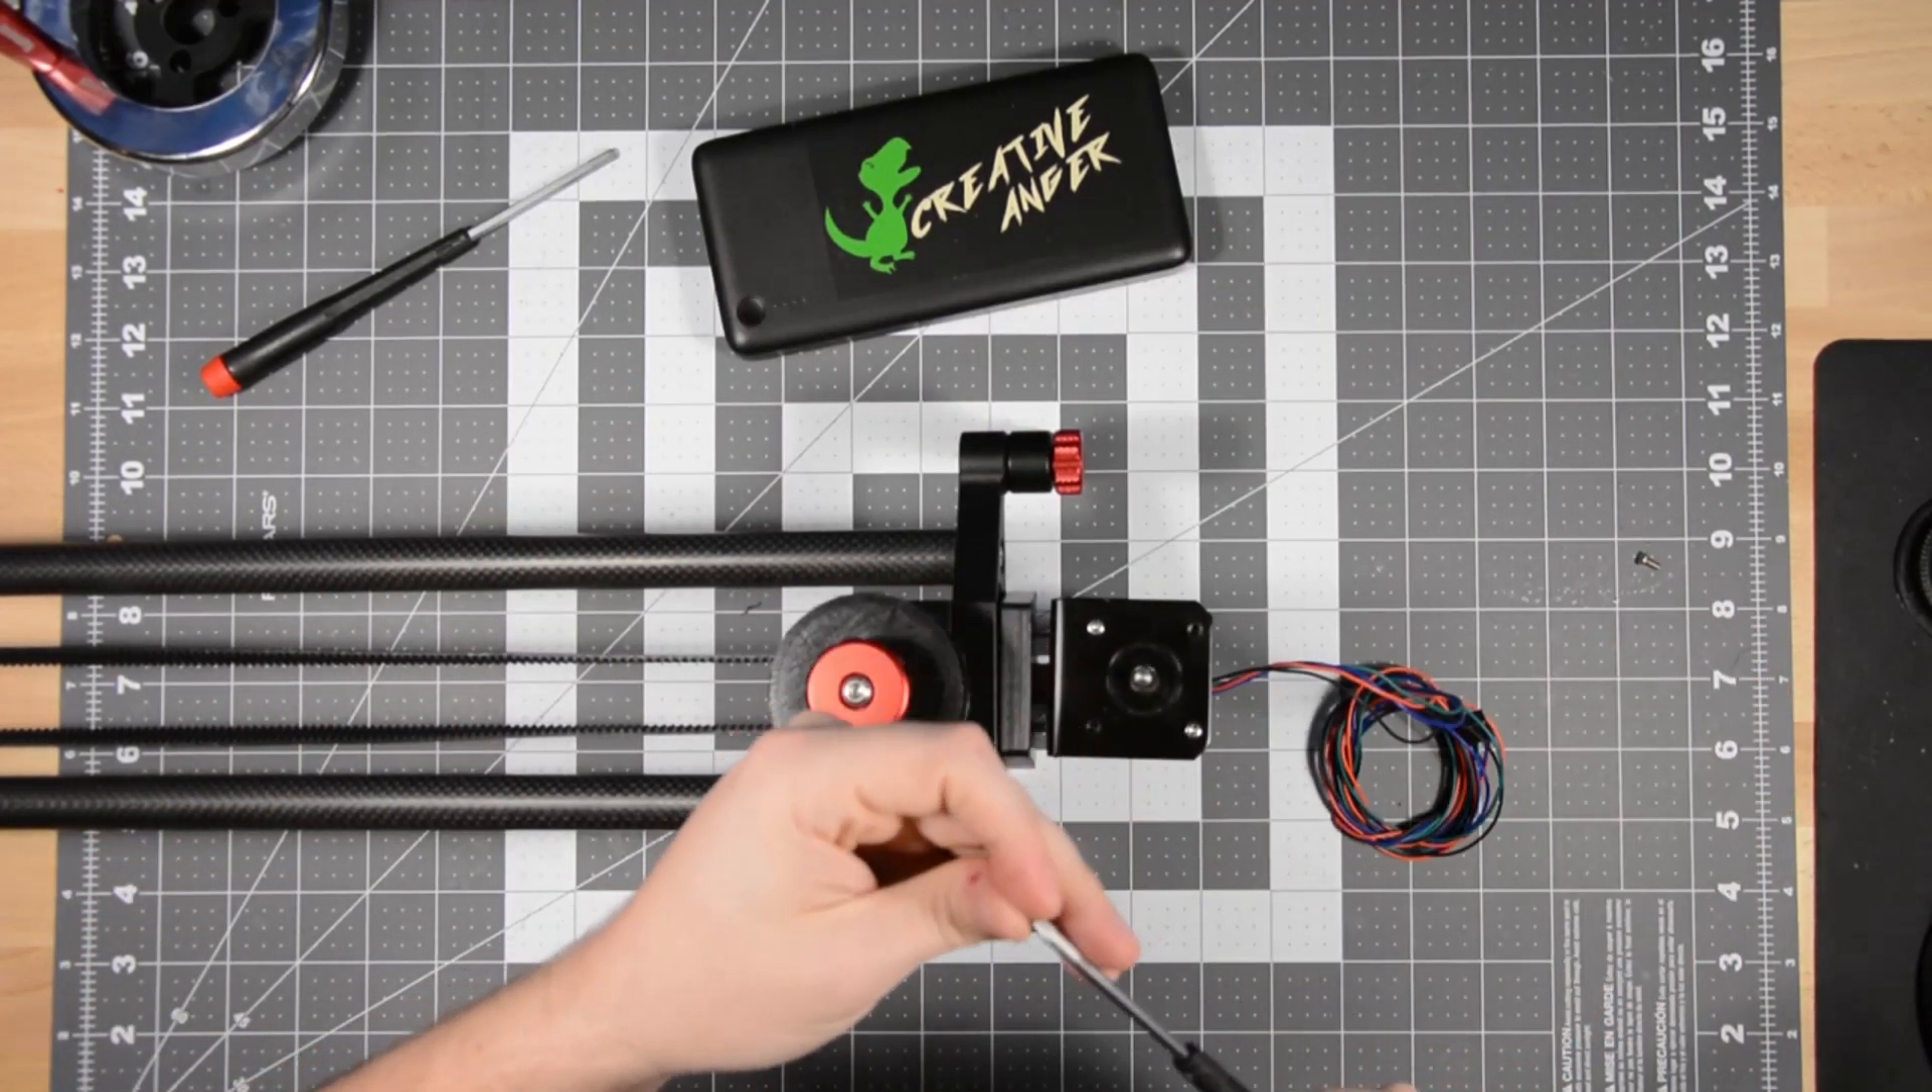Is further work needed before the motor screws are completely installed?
Yes.